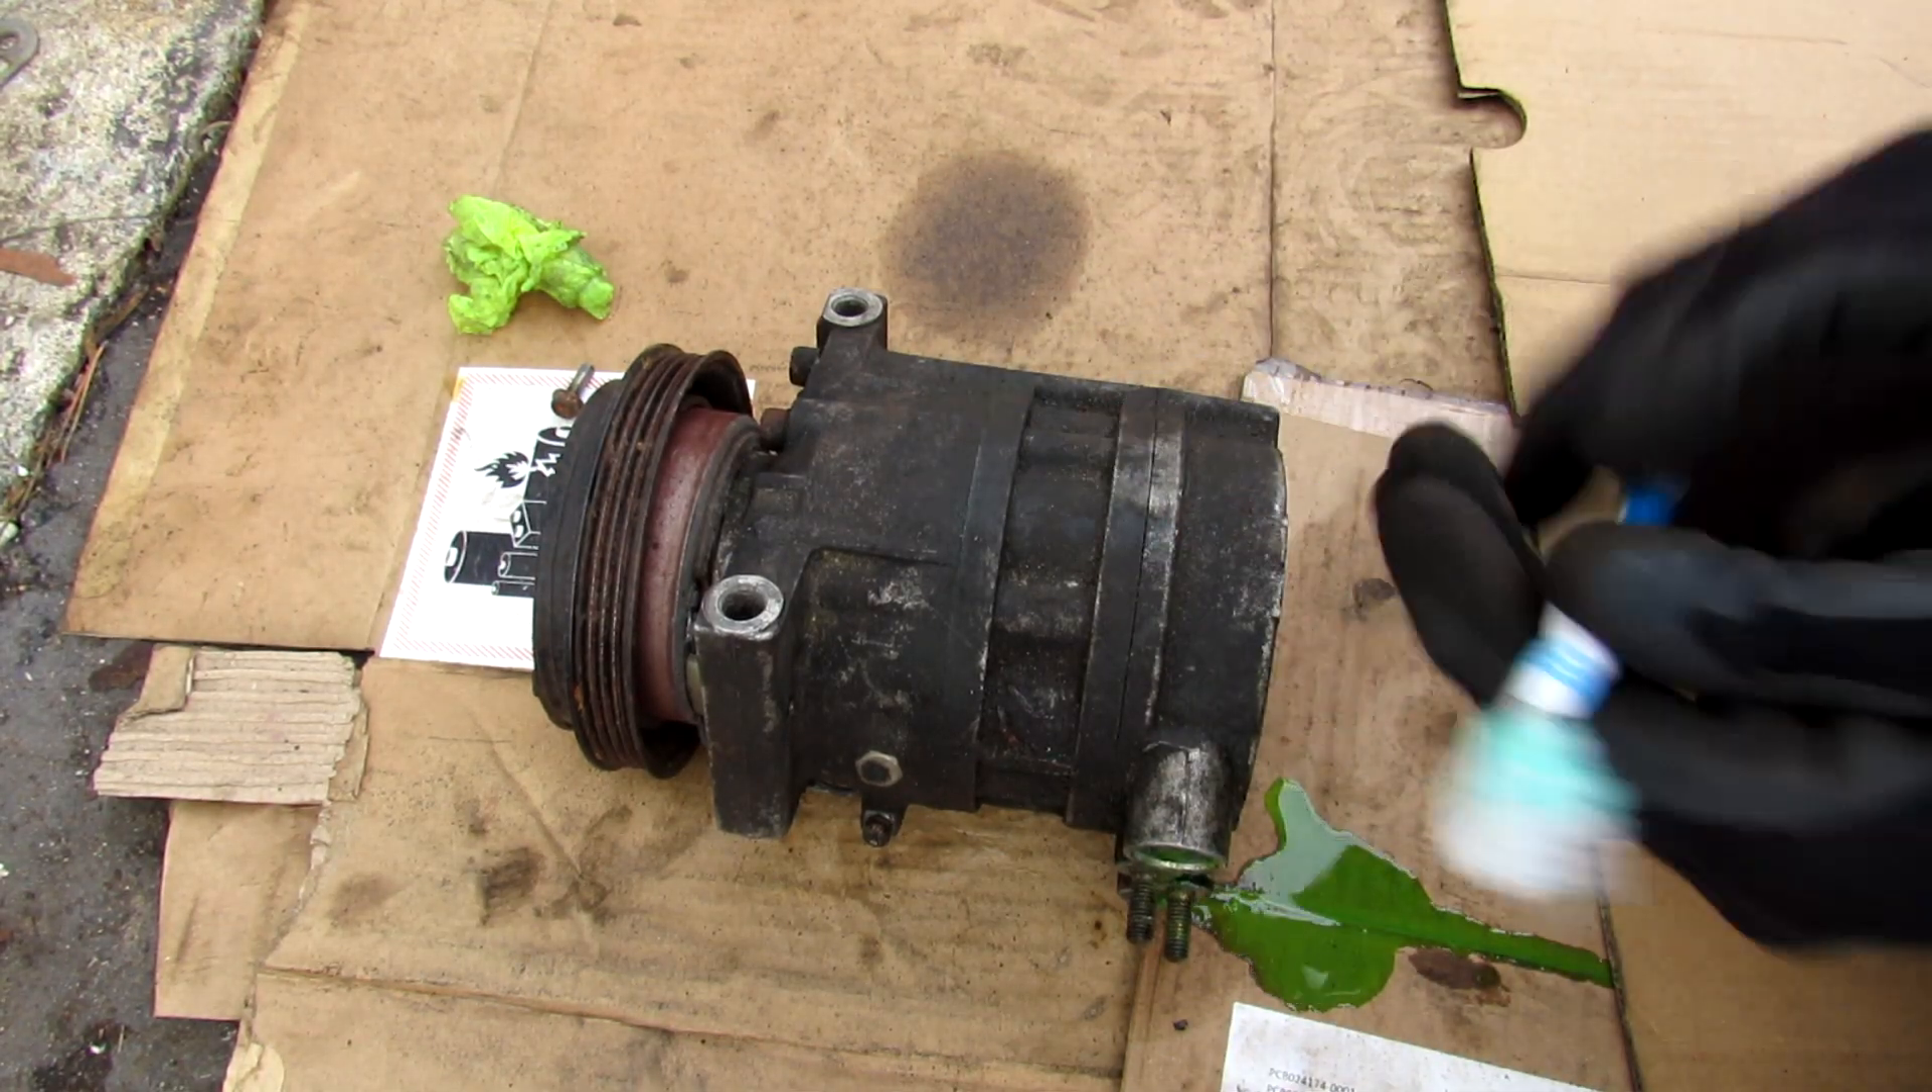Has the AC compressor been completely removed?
Yes.